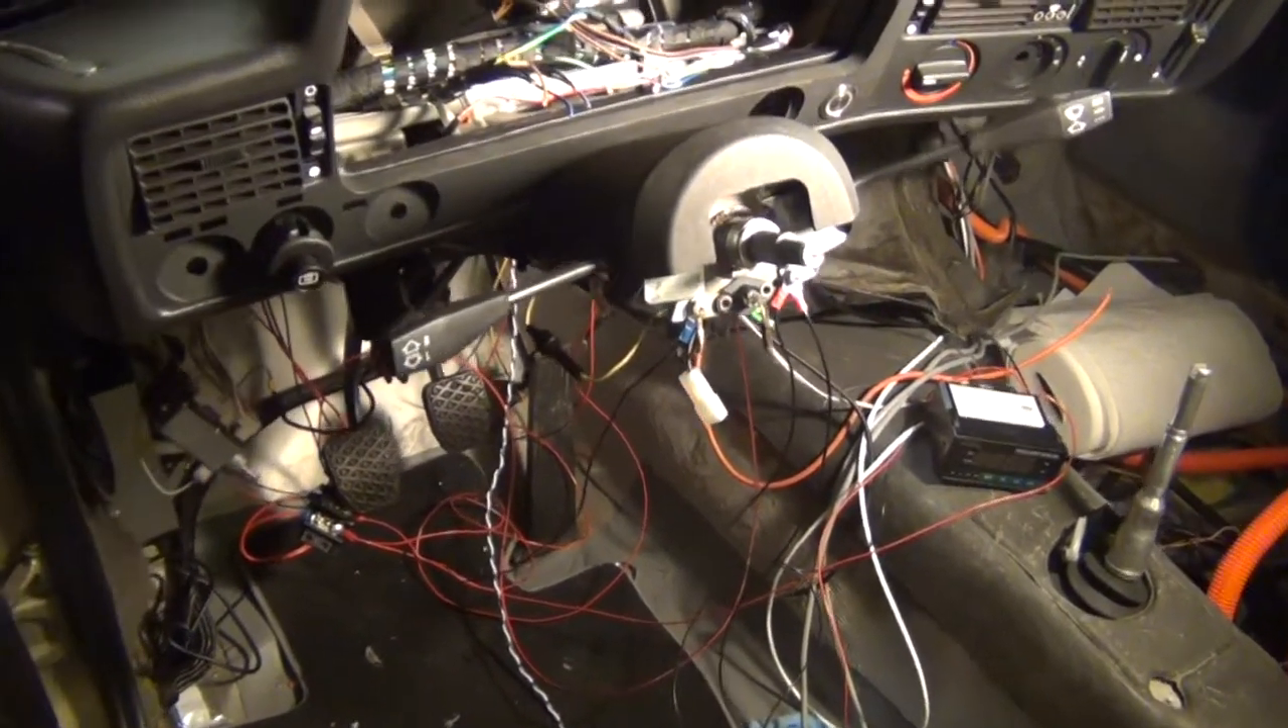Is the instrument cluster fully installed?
No.